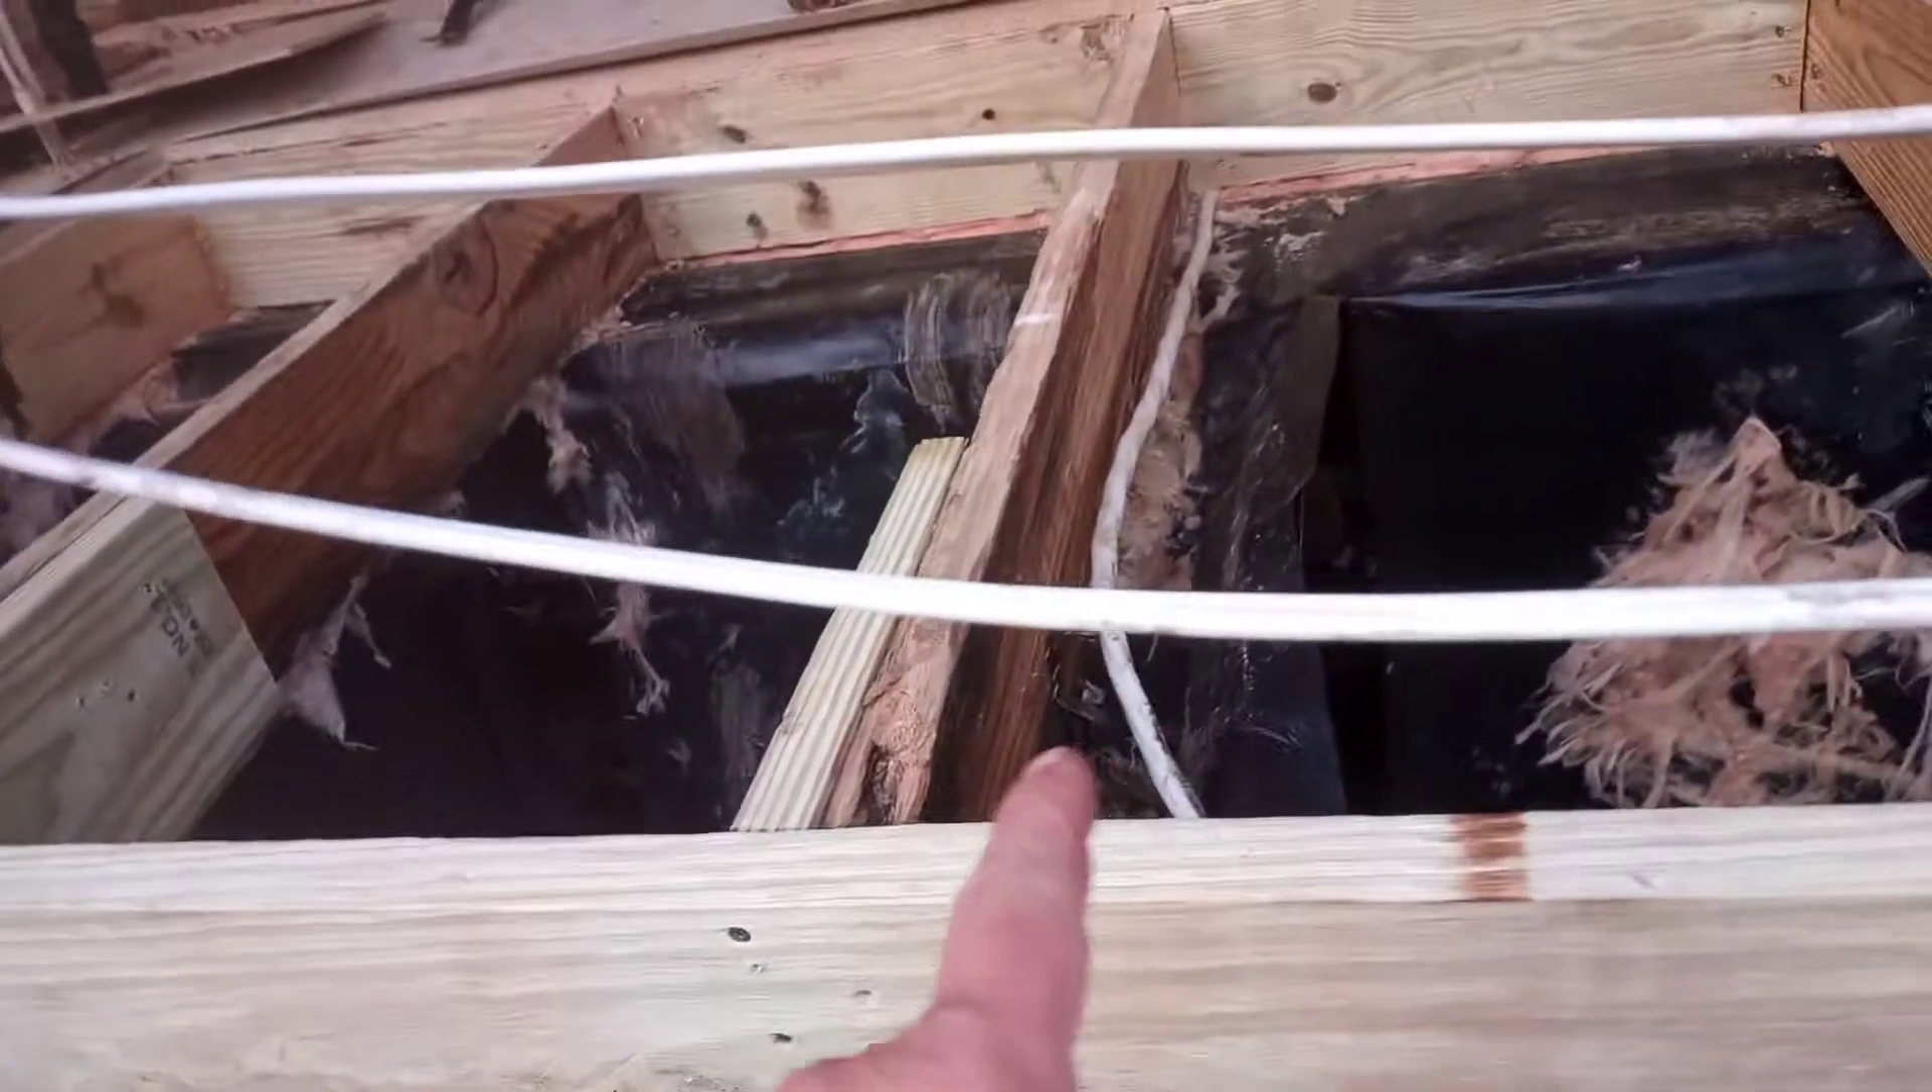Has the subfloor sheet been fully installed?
No.